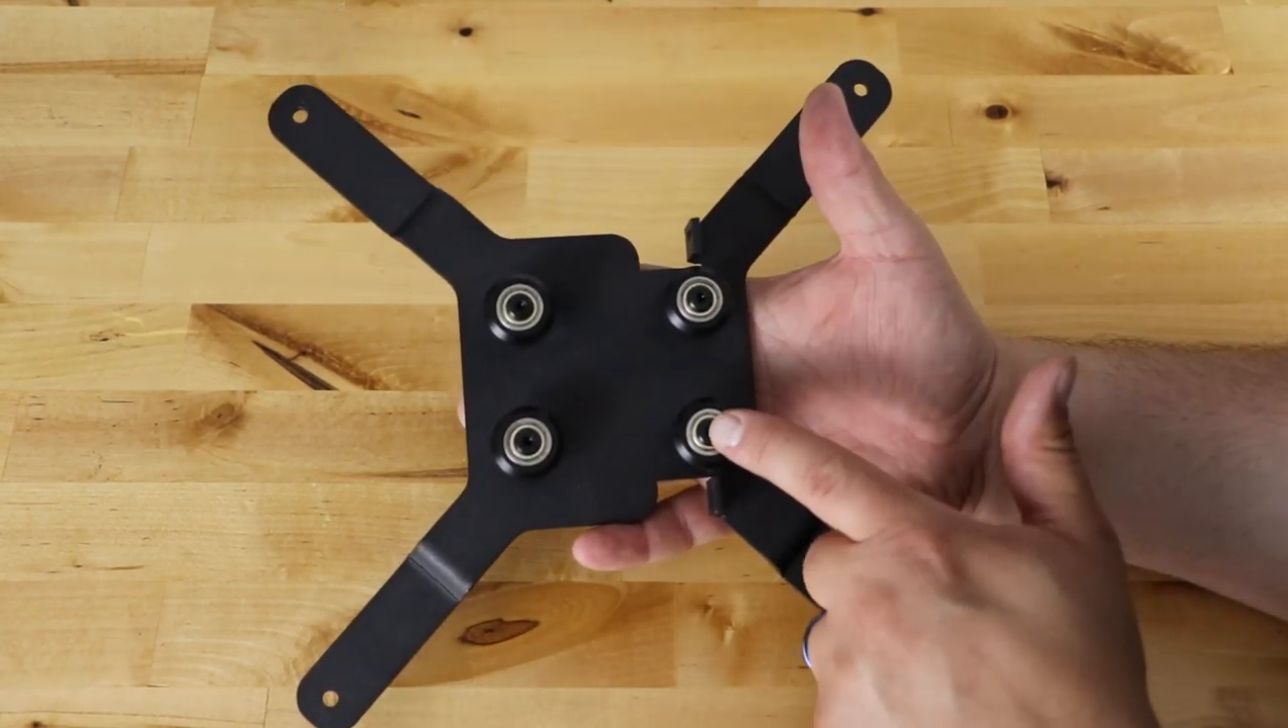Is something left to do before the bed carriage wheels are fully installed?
No.